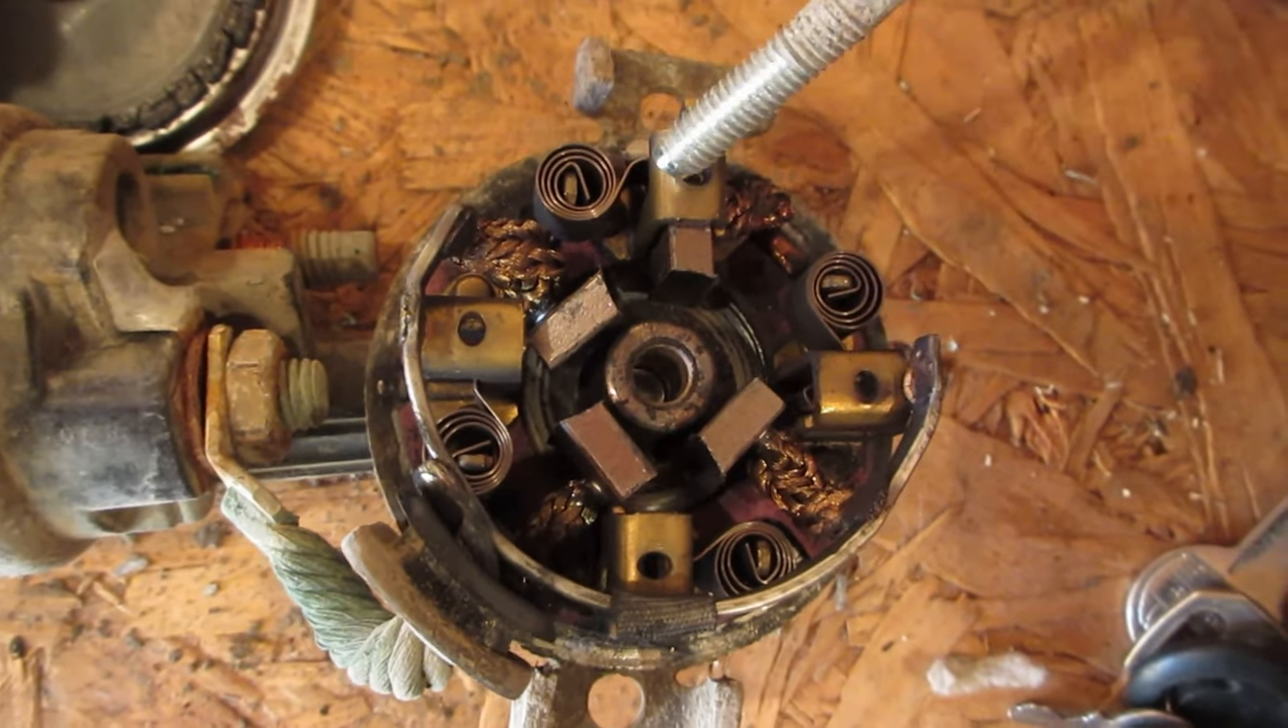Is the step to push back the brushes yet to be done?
Yes.